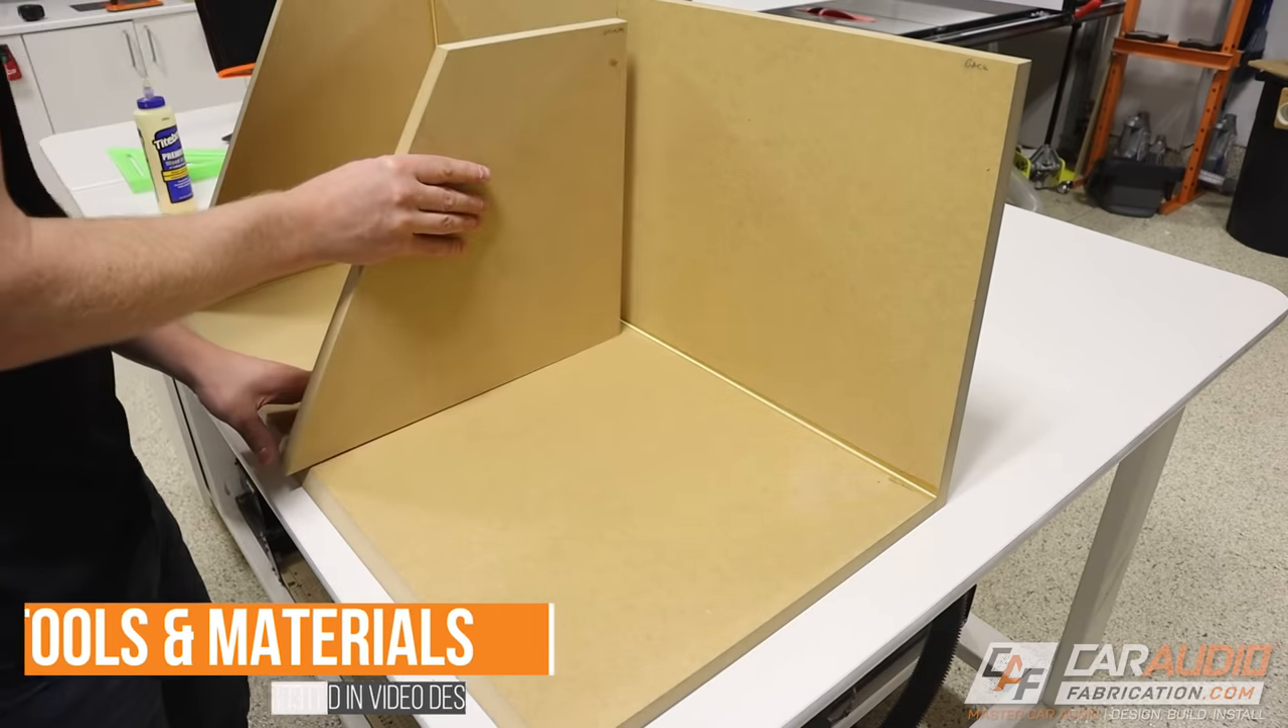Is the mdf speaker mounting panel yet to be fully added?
Yes.